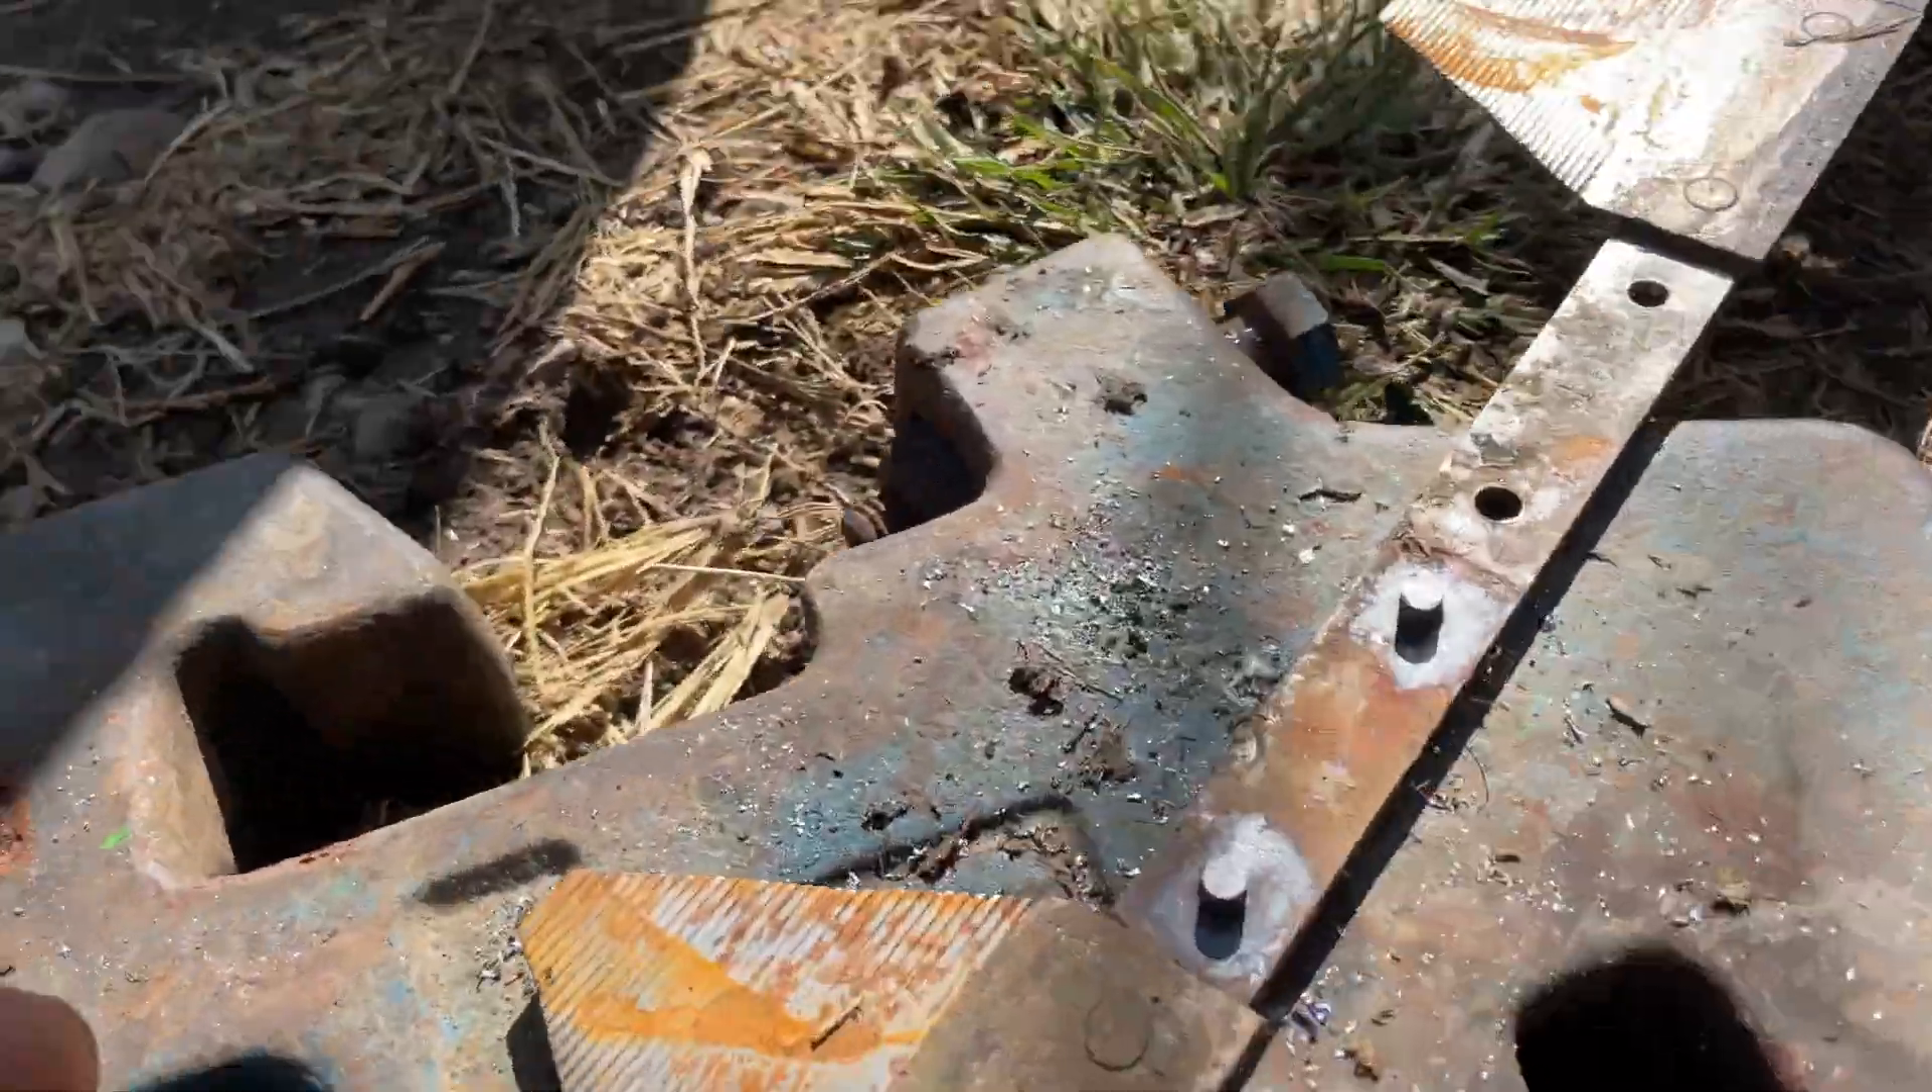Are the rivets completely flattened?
No.